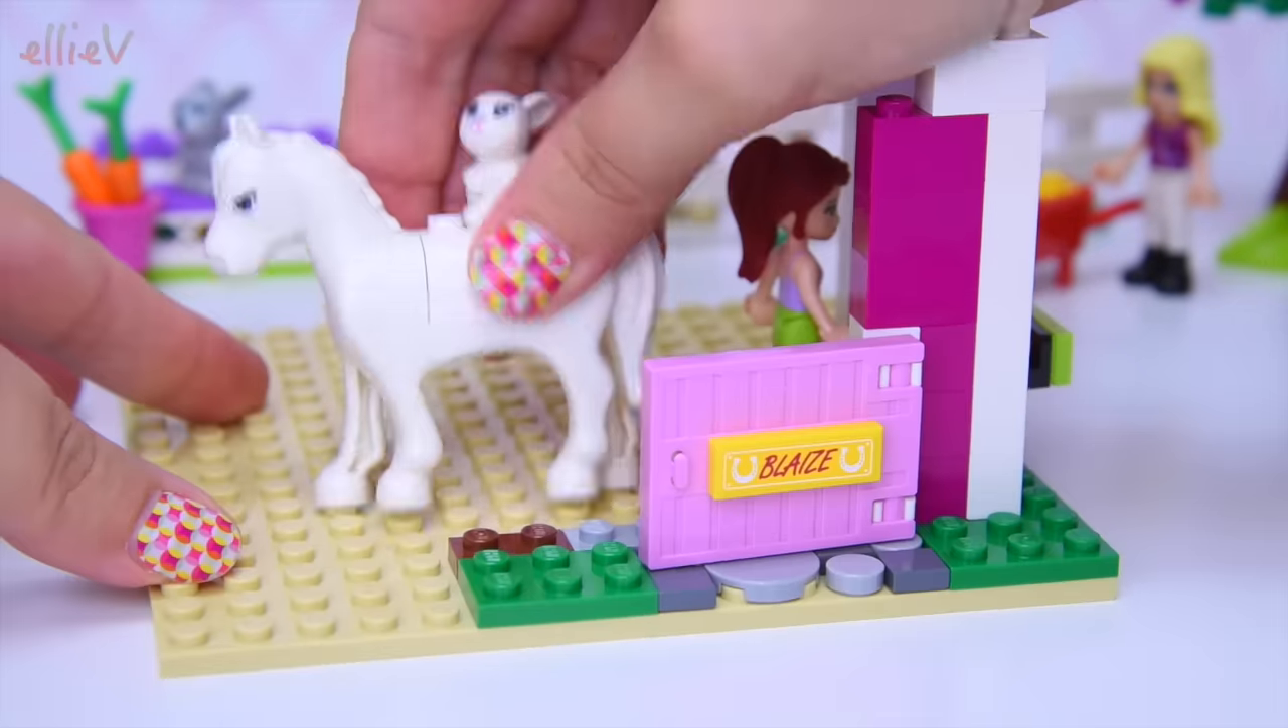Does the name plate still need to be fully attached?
No.